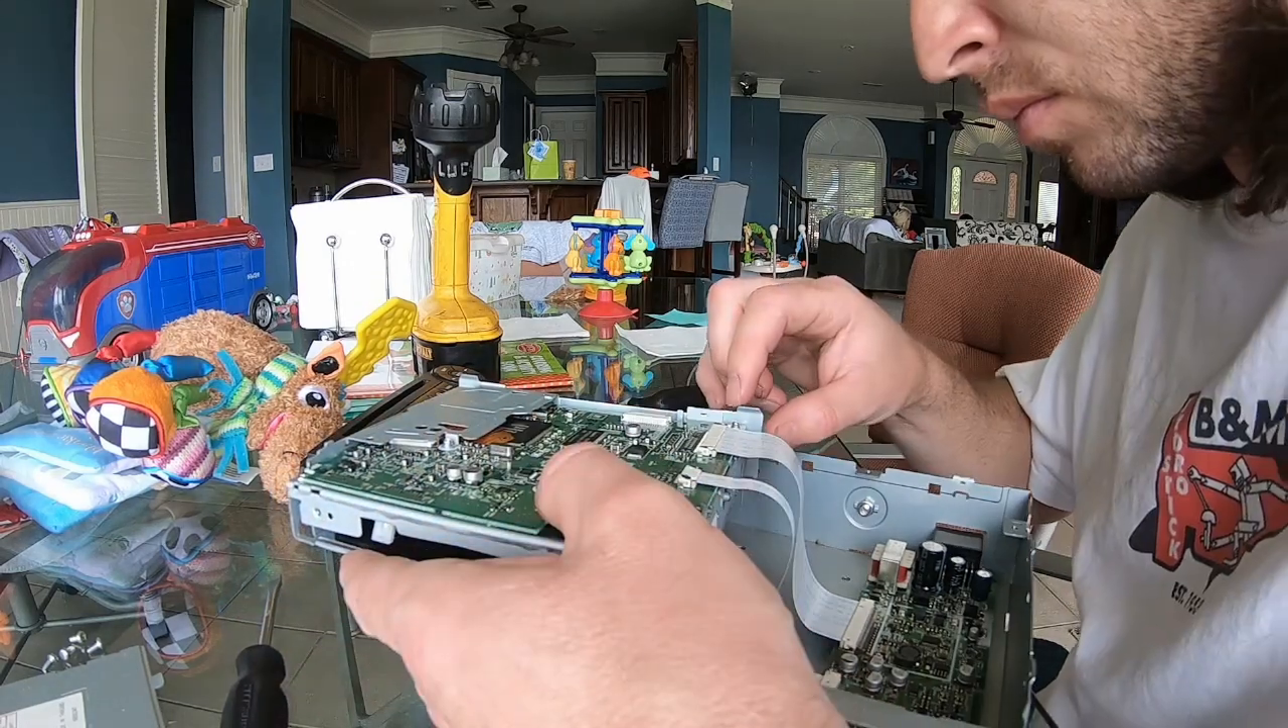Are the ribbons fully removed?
No.